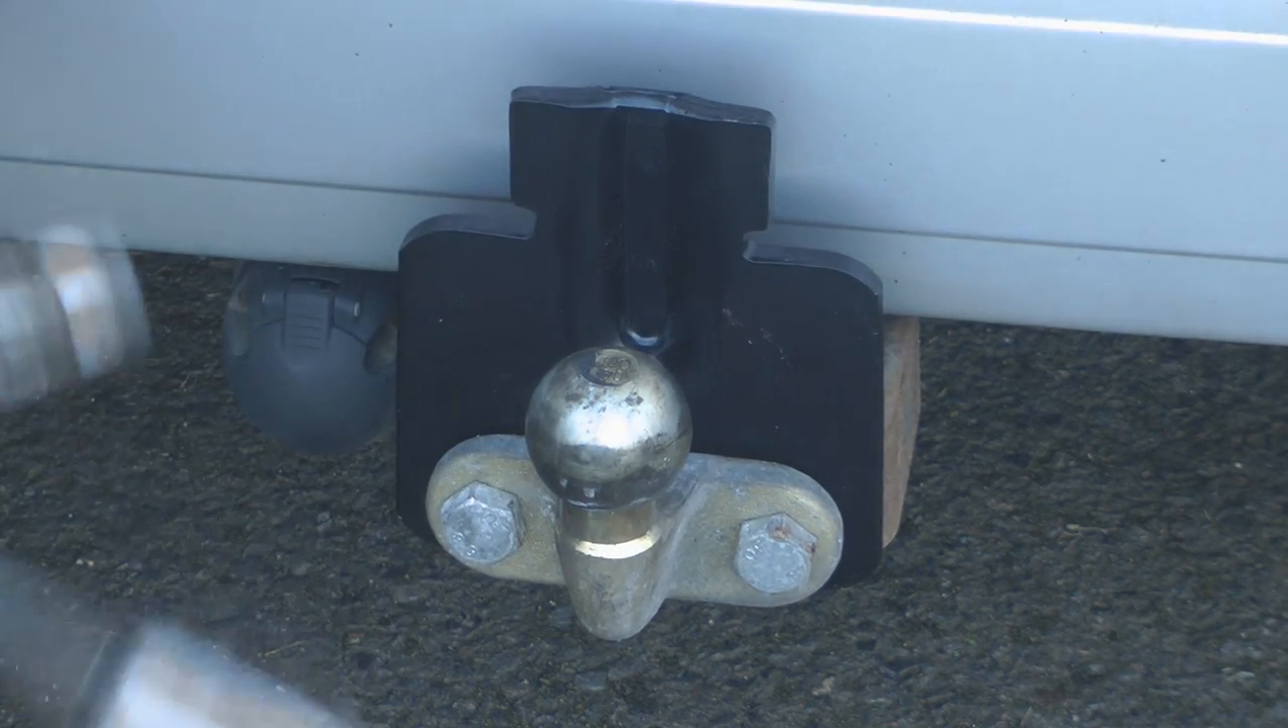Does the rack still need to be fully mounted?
Yes.